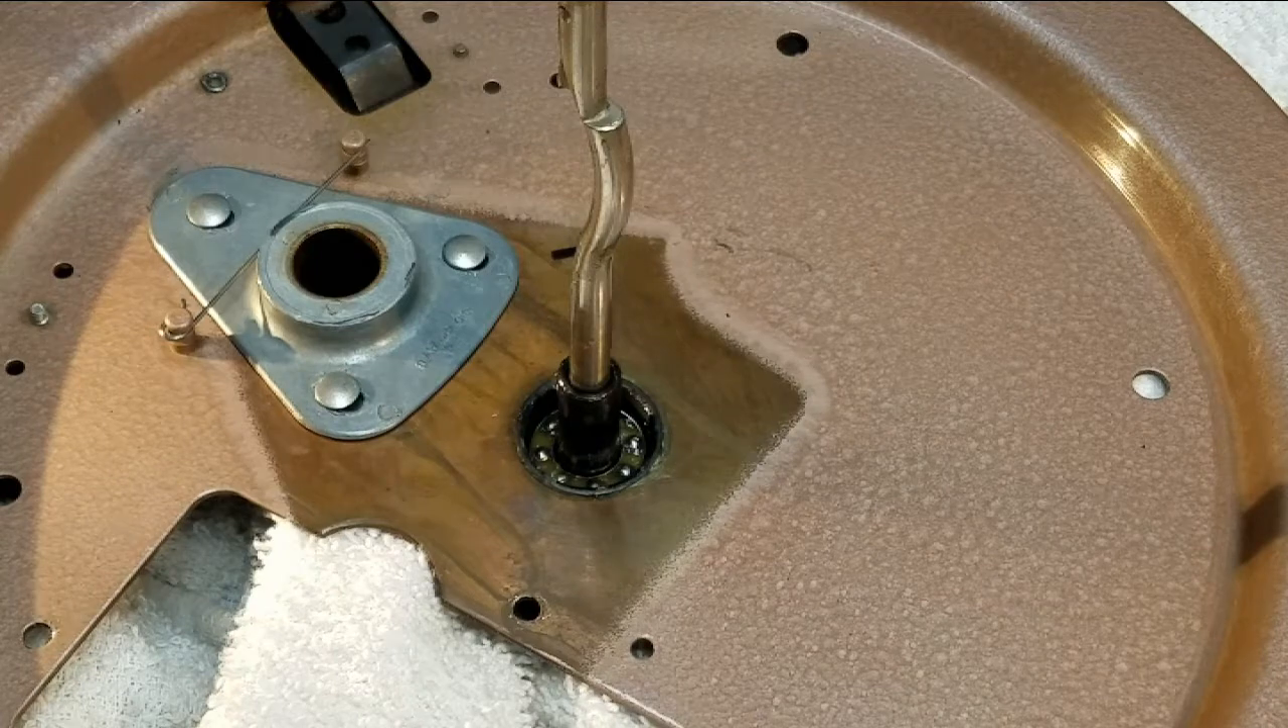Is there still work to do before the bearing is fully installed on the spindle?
No.